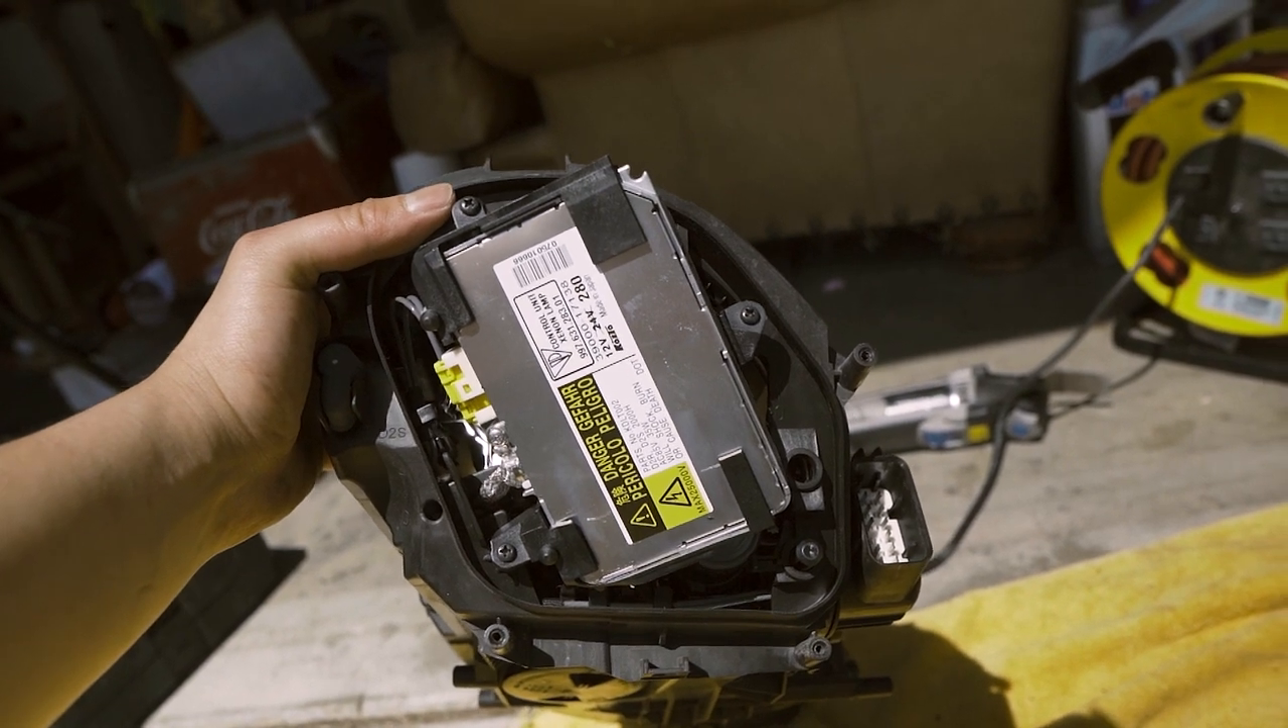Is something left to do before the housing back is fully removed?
No.